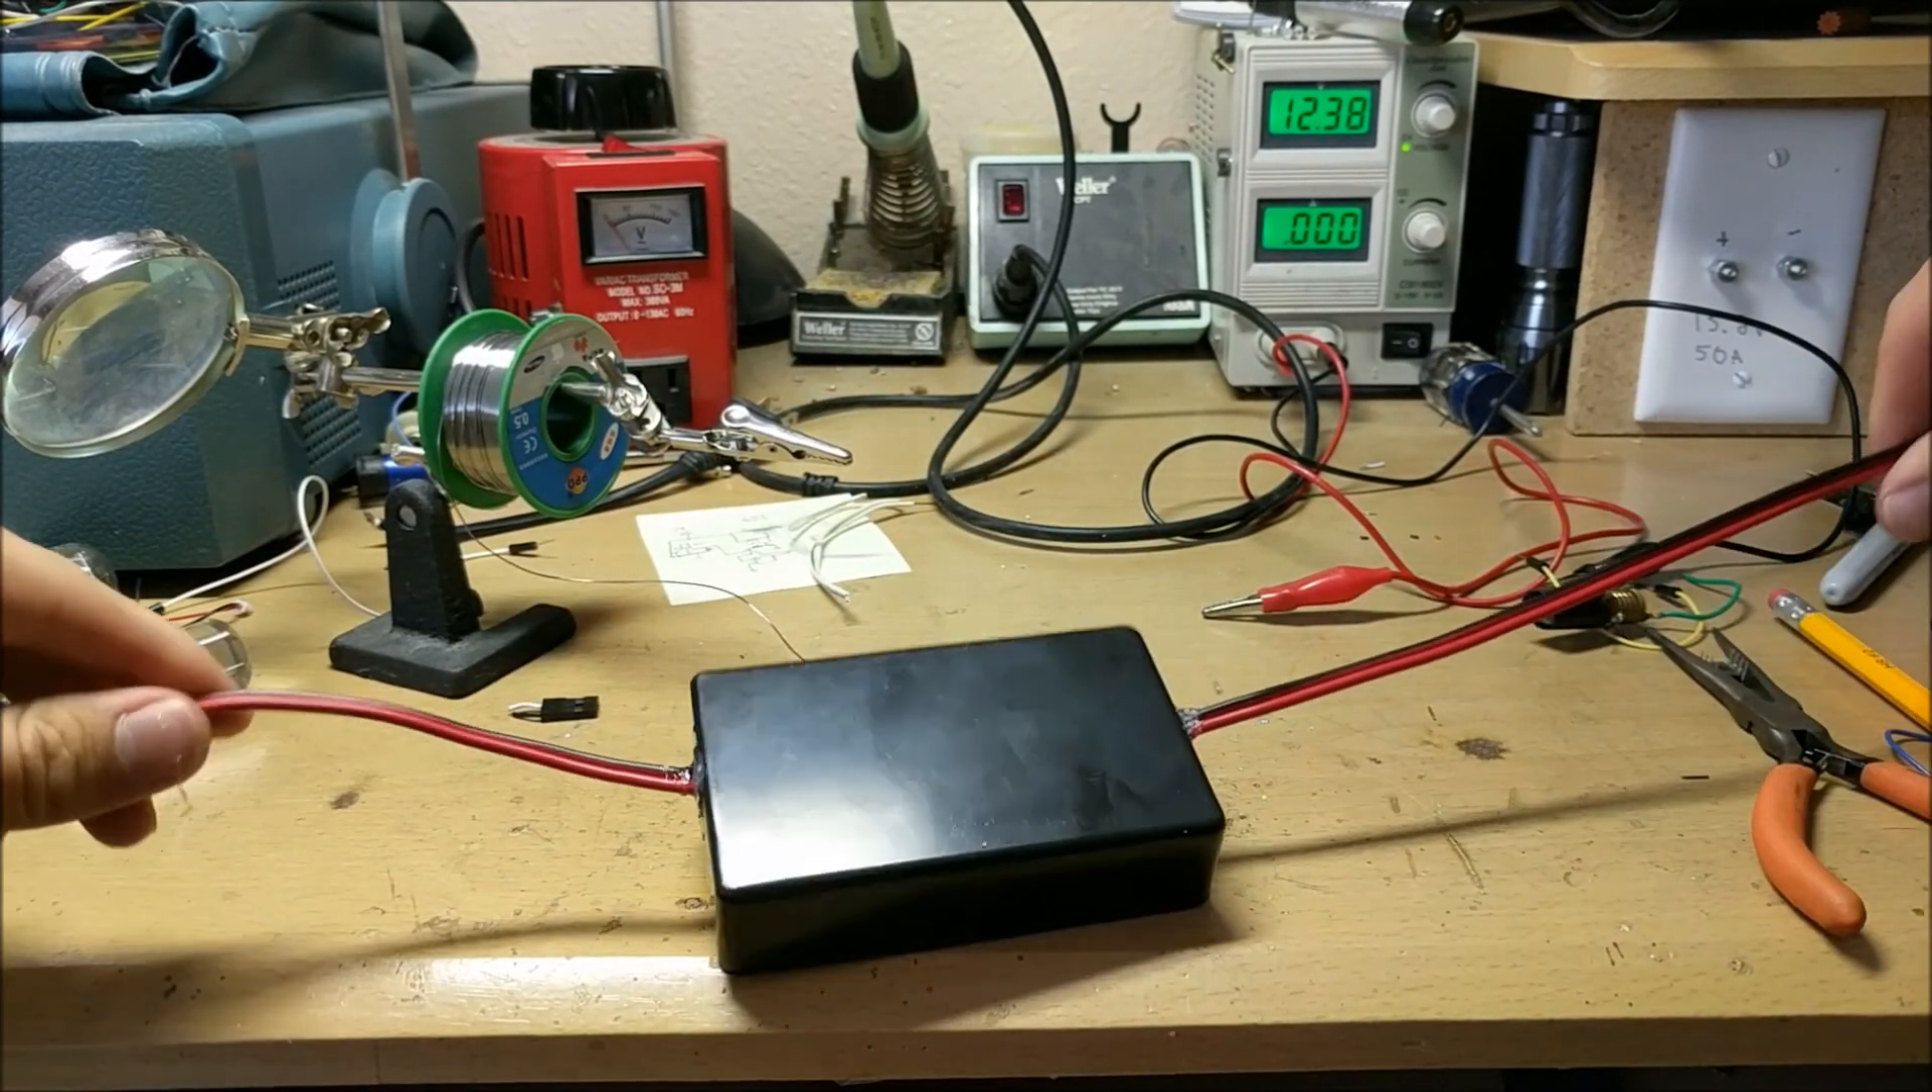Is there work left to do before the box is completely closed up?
No.